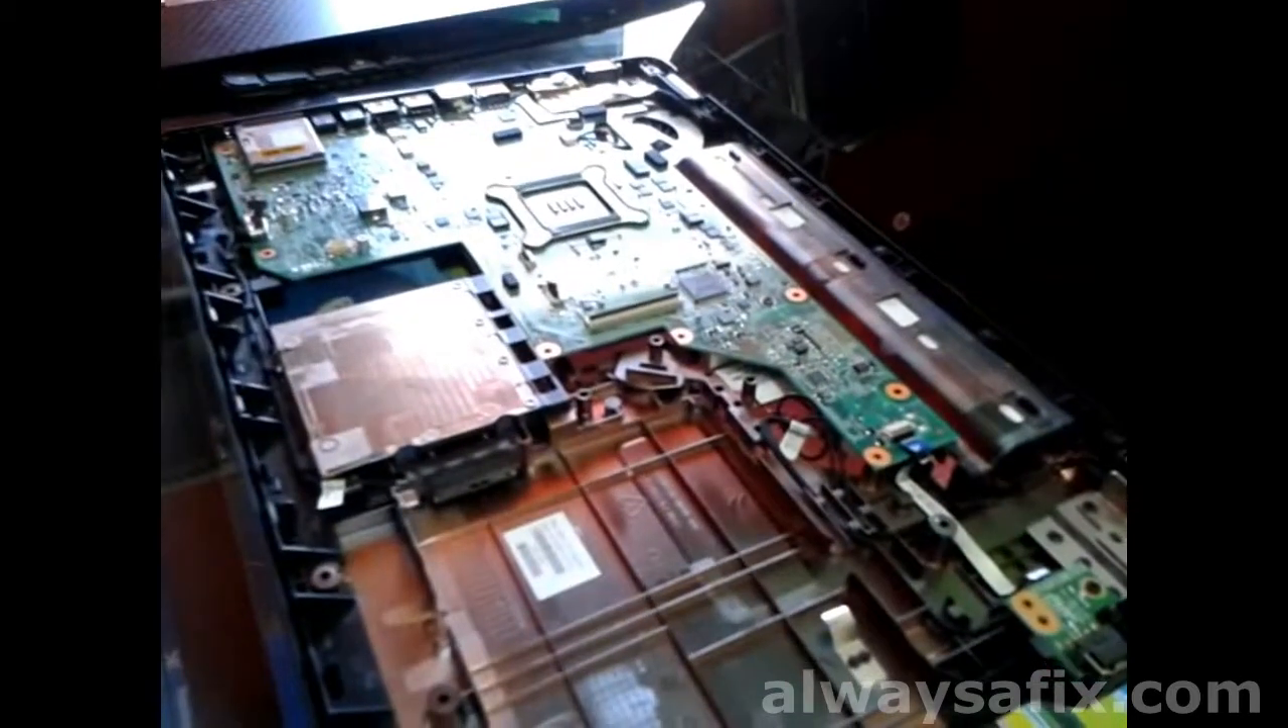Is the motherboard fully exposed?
Yes.